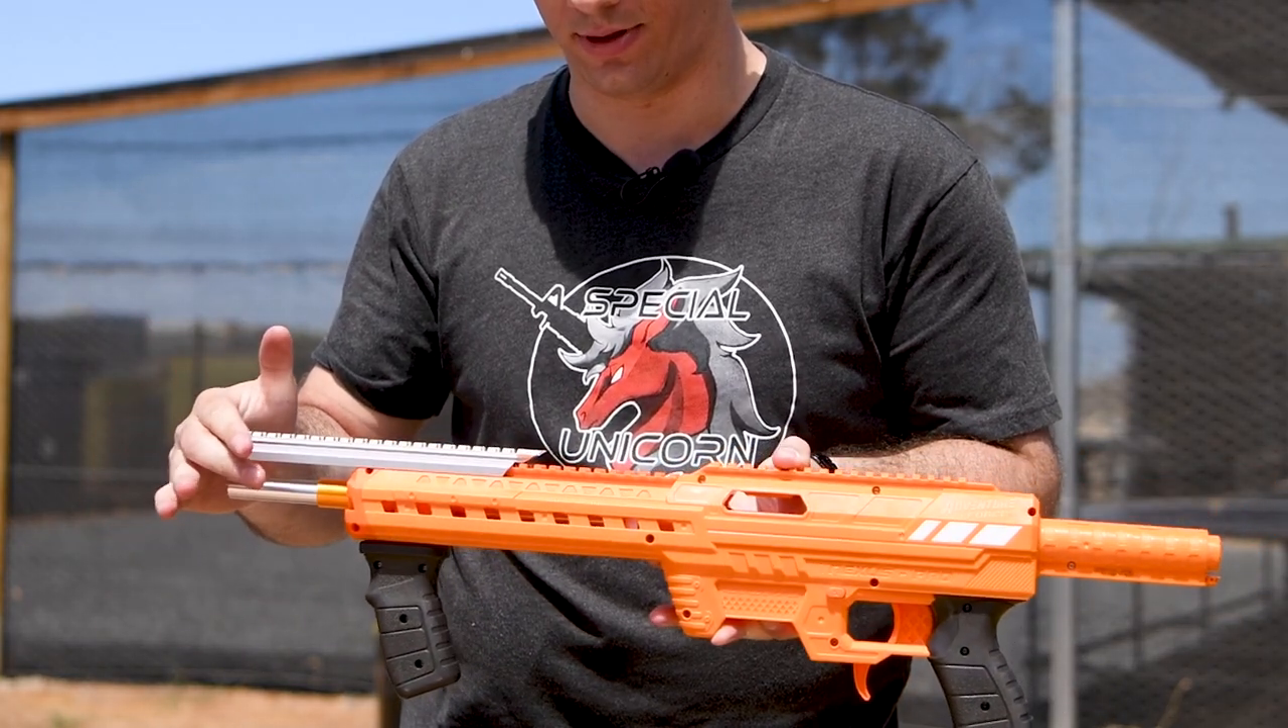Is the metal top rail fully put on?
No.